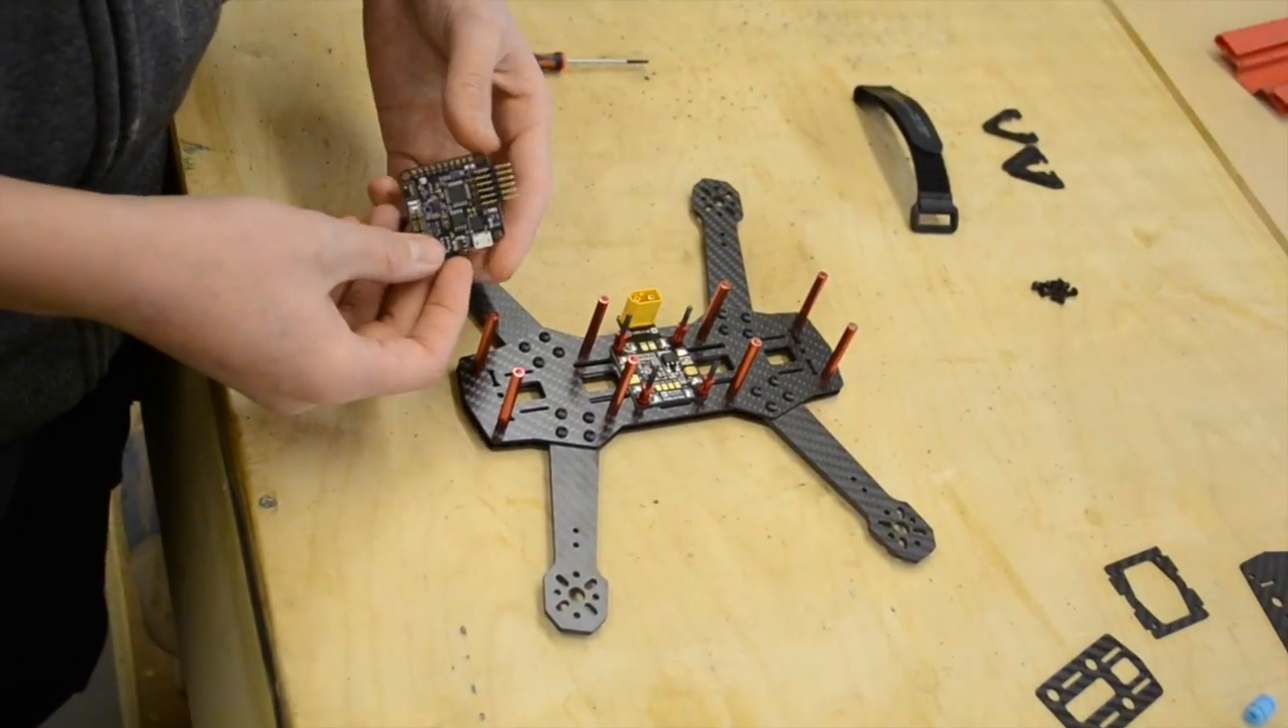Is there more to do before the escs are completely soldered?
Yes.